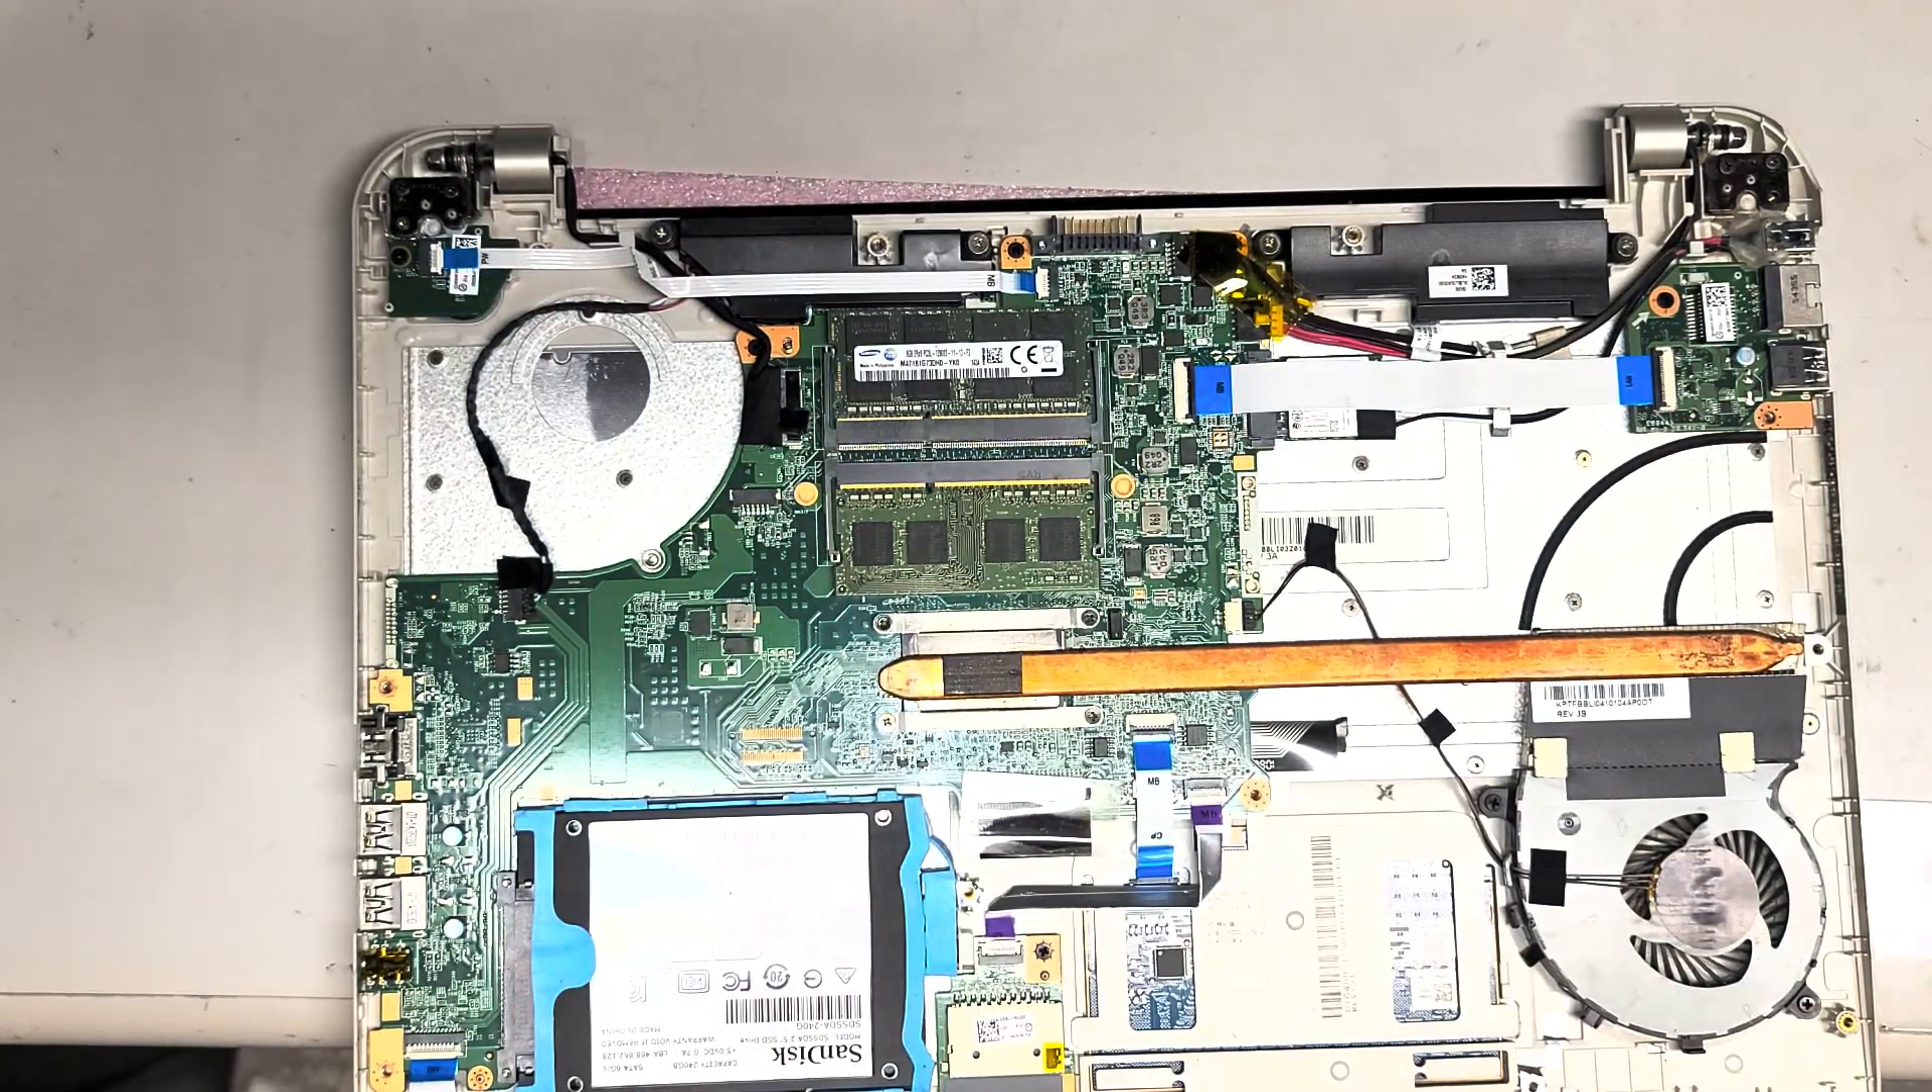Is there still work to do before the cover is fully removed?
No.